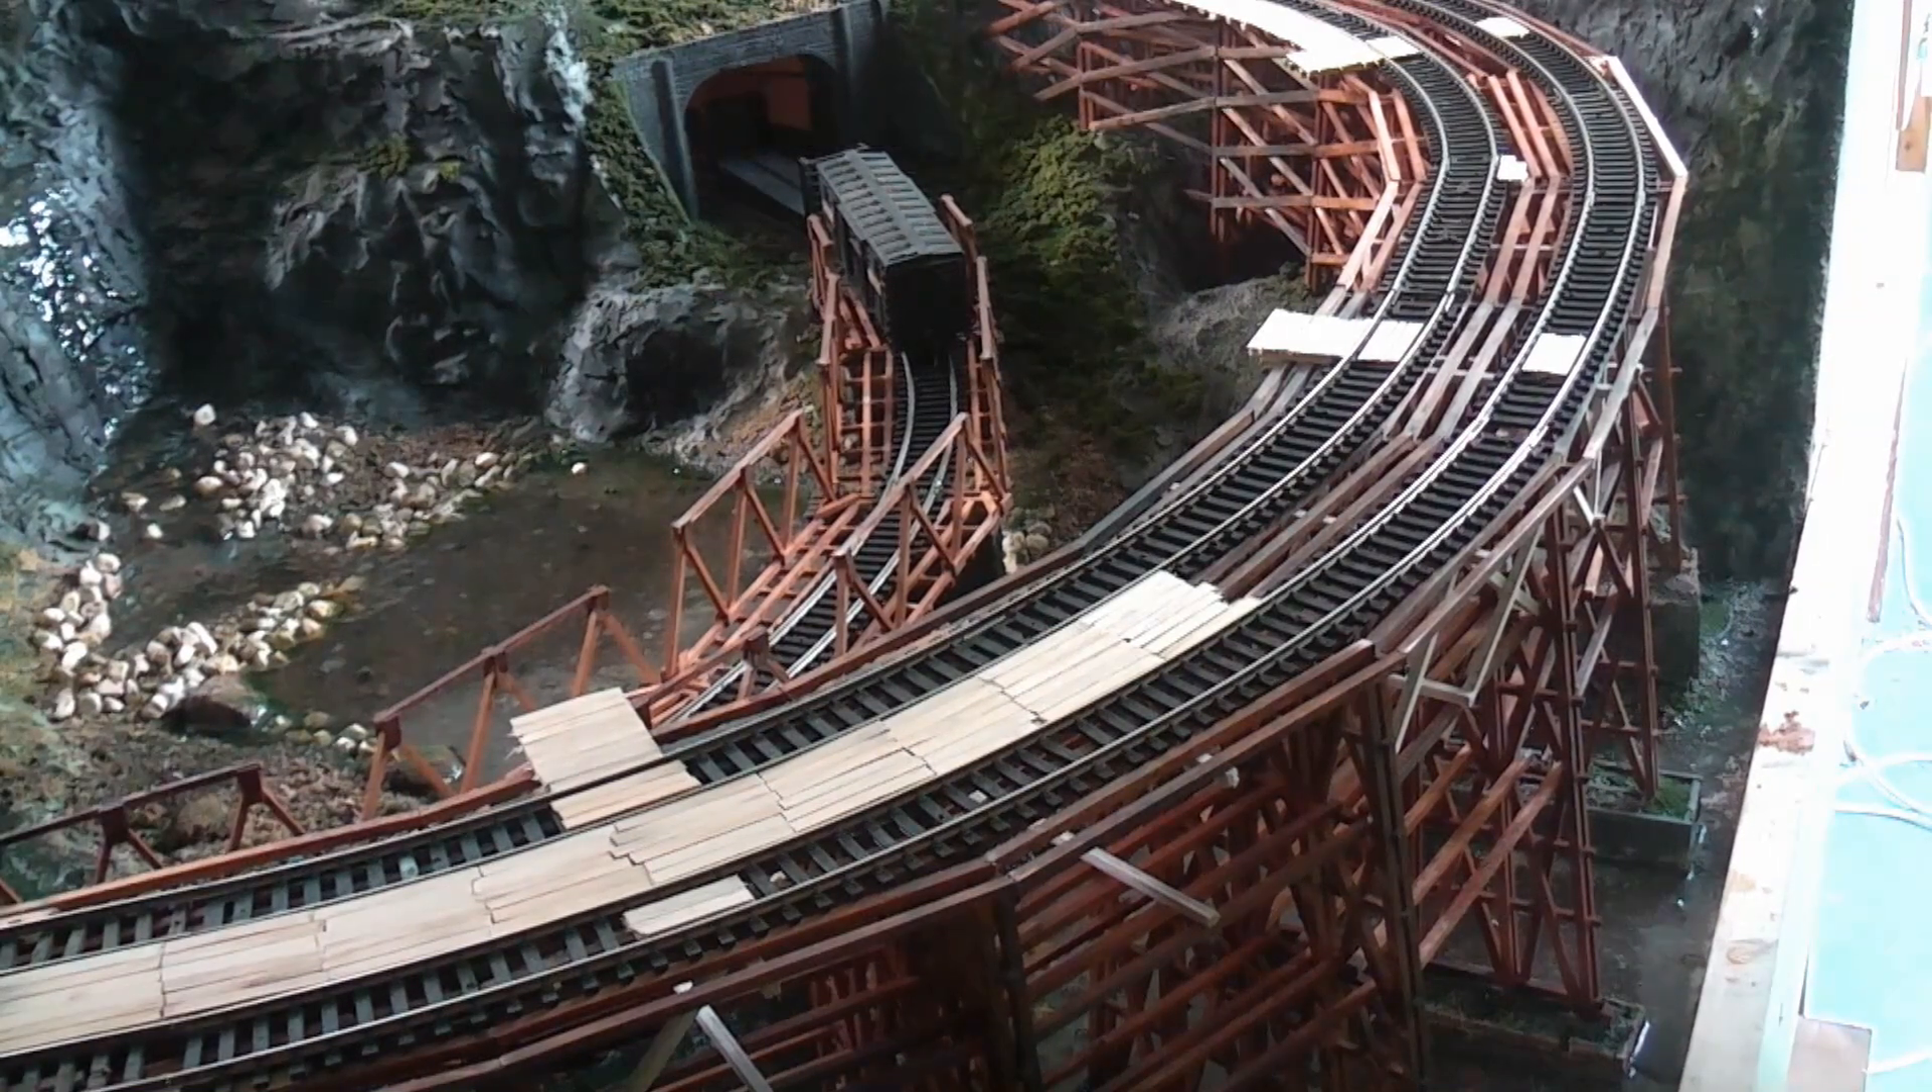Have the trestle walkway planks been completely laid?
No.